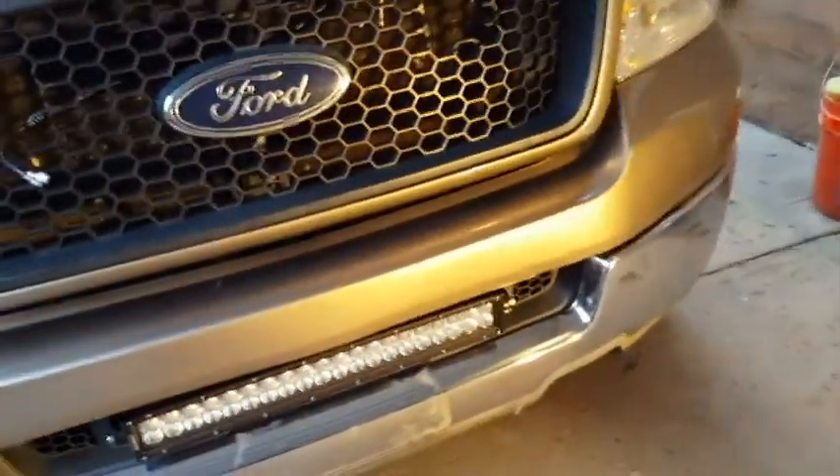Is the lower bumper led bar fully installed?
Yes.